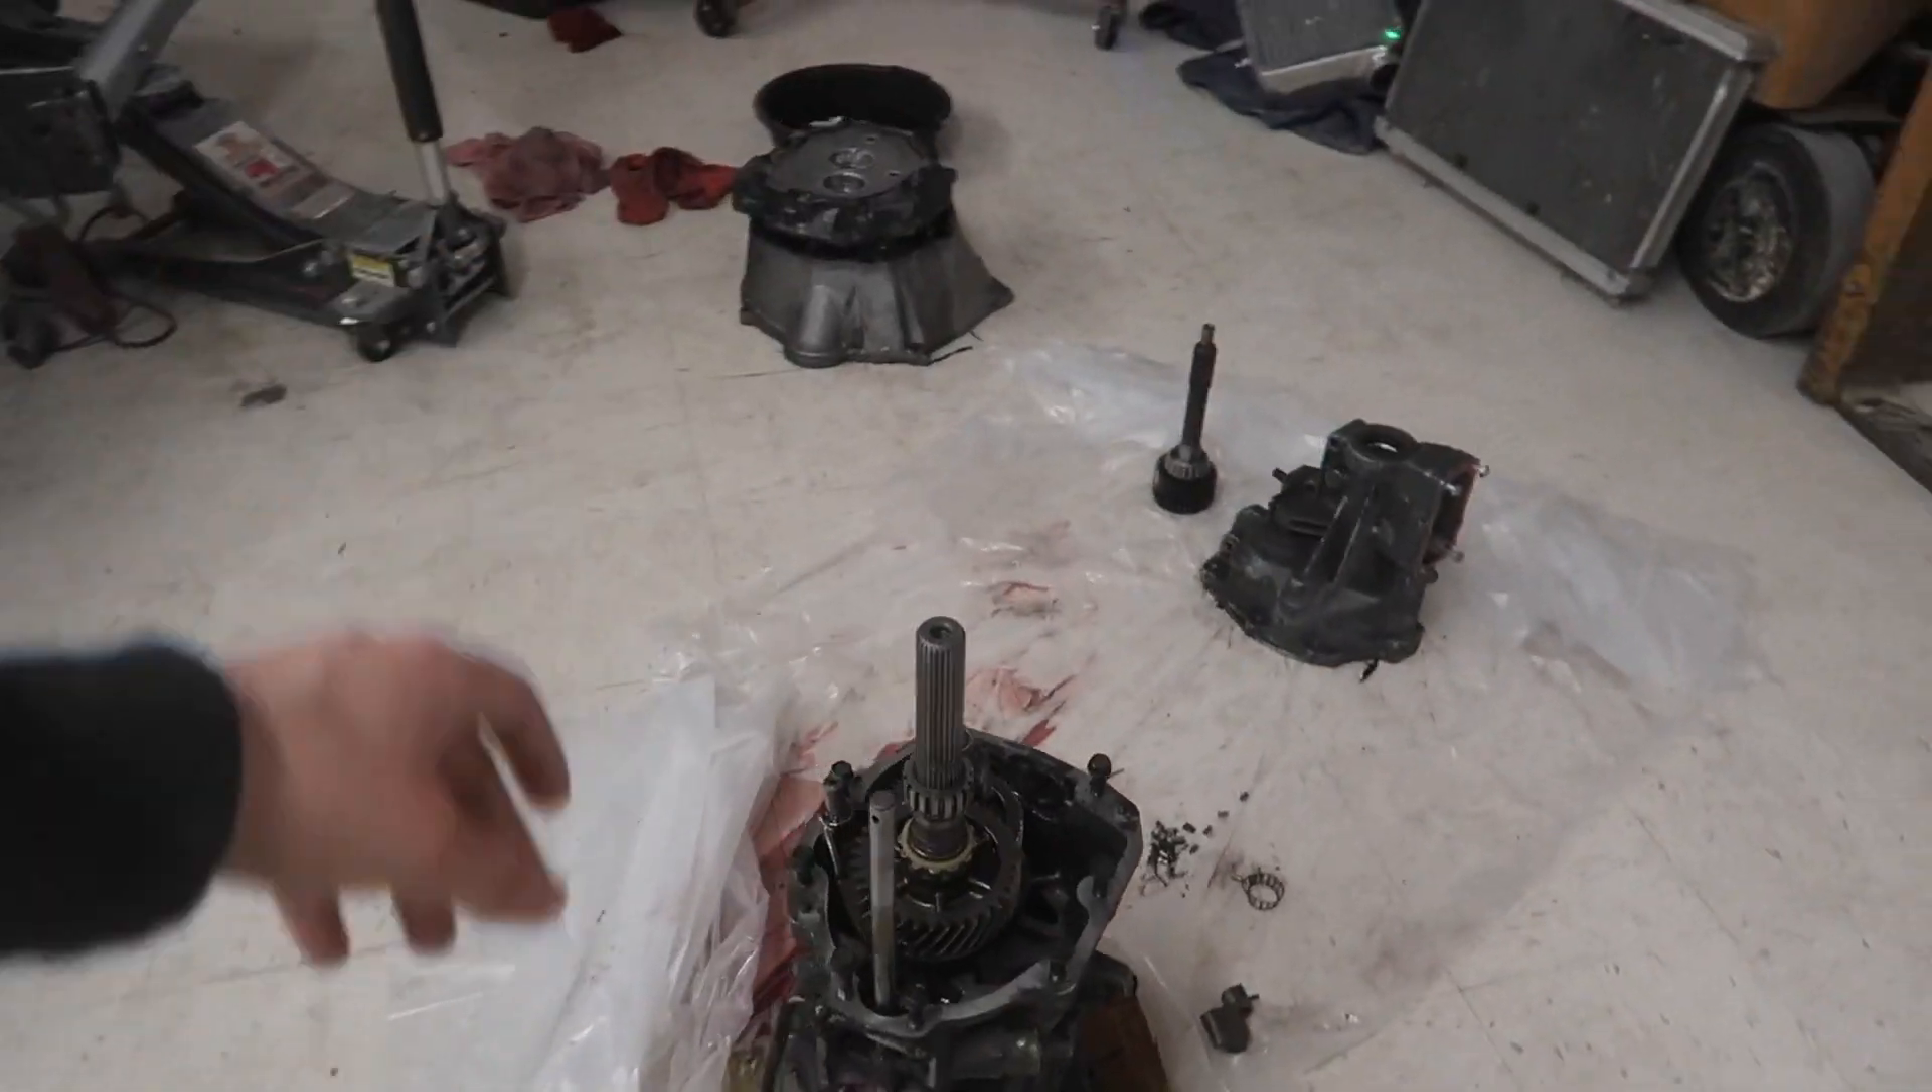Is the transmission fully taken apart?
No.